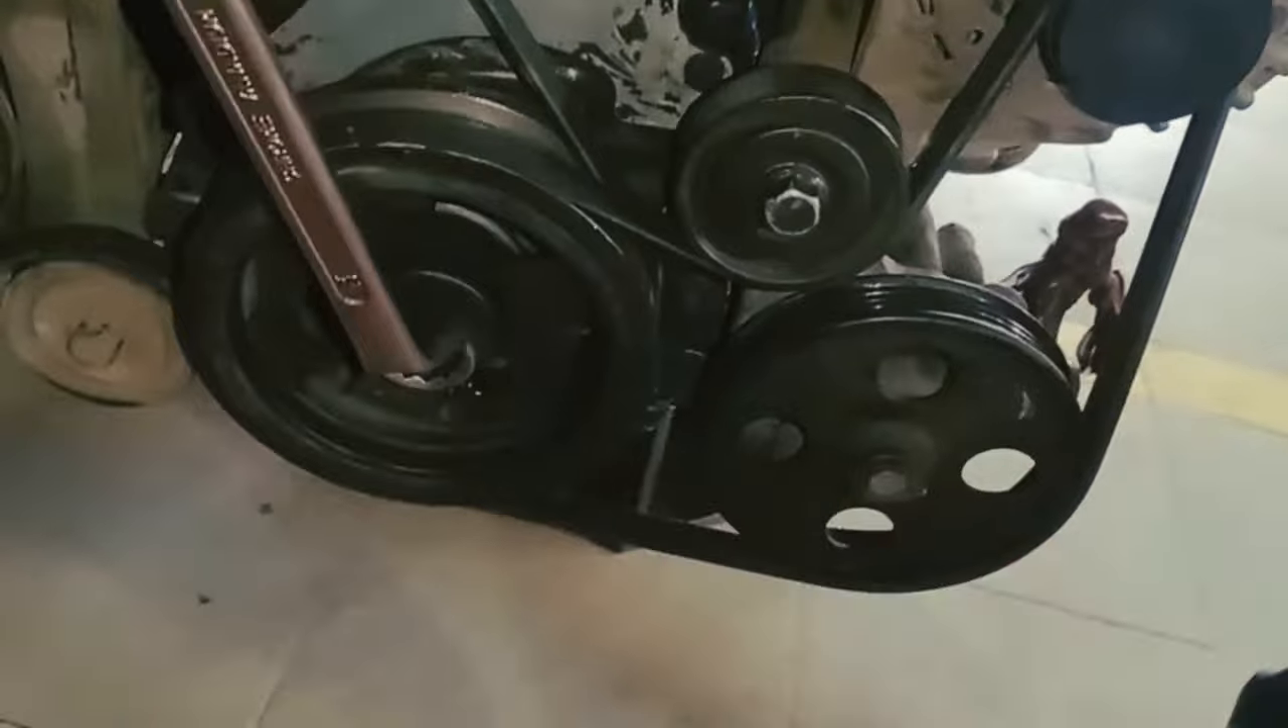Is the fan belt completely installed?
Yes.